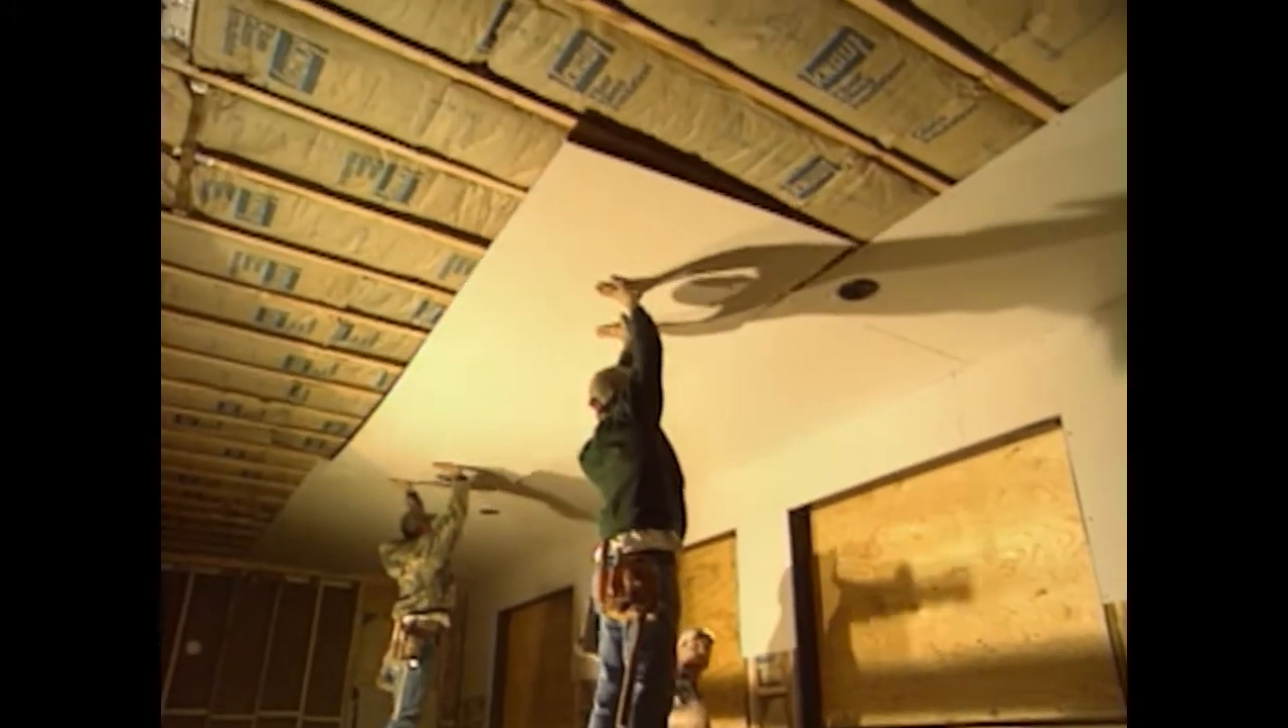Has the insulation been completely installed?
Yes.